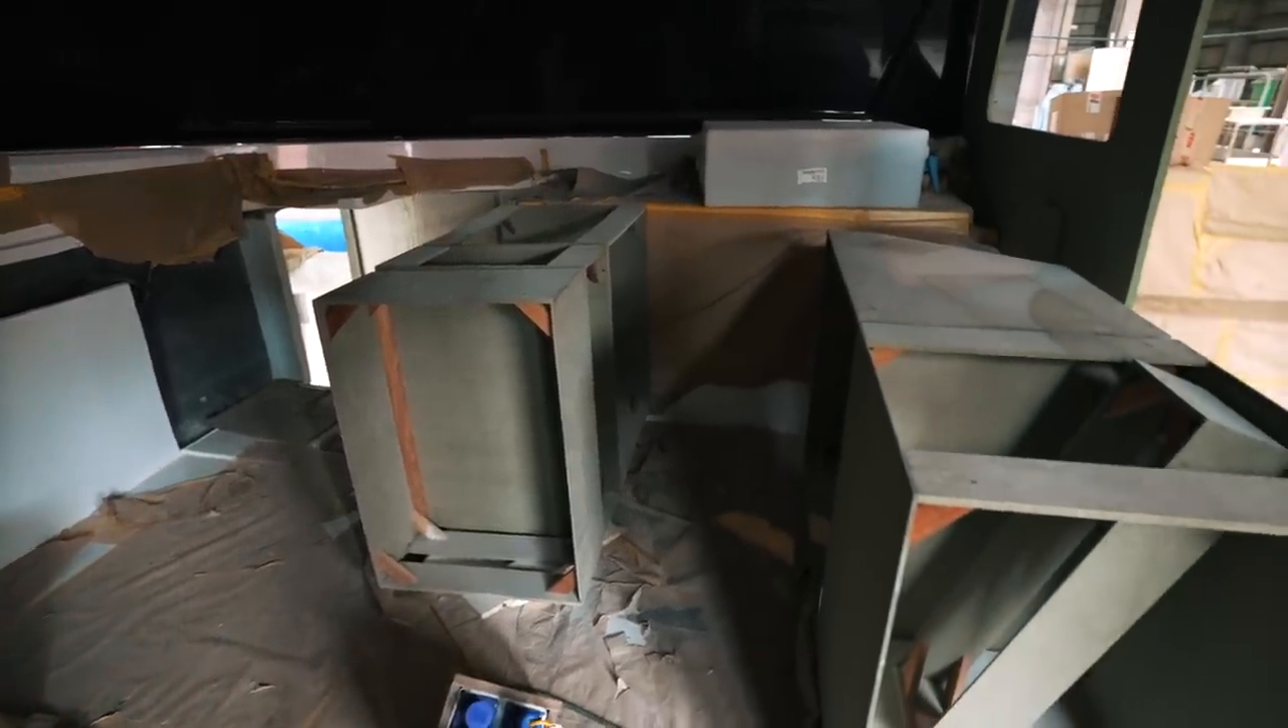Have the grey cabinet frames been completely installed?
No.